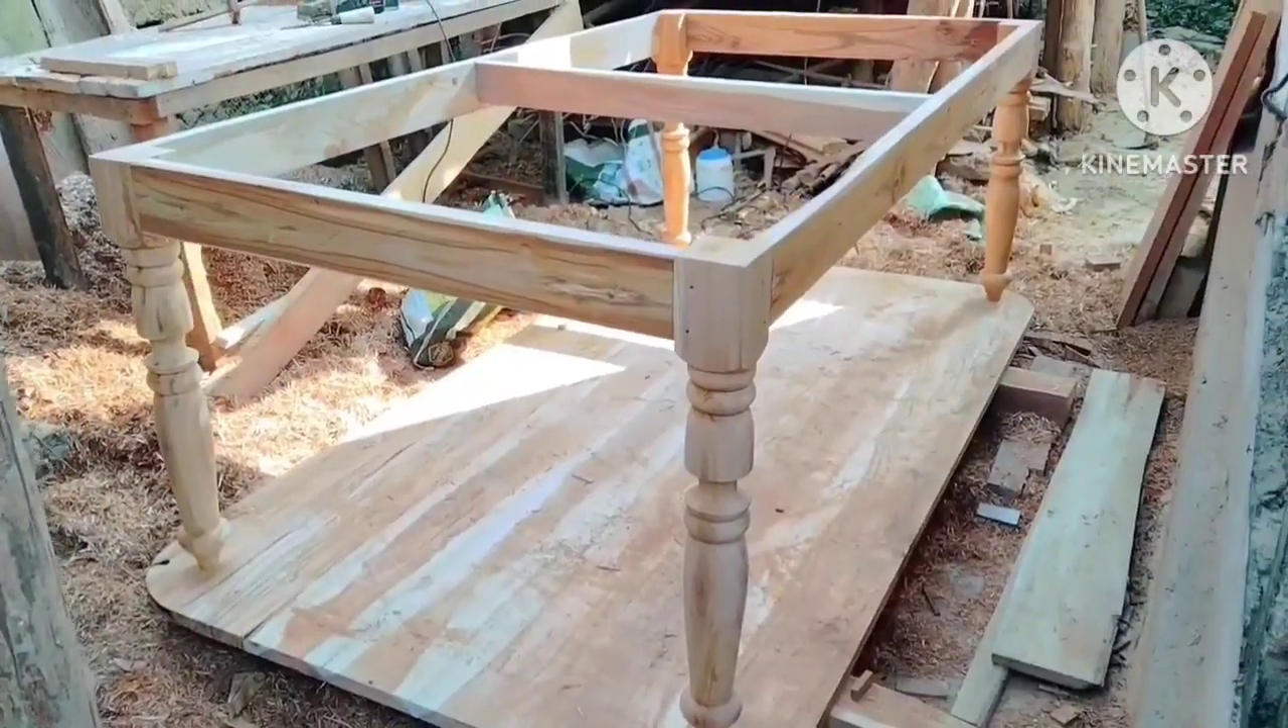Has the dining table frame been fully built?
Yes.